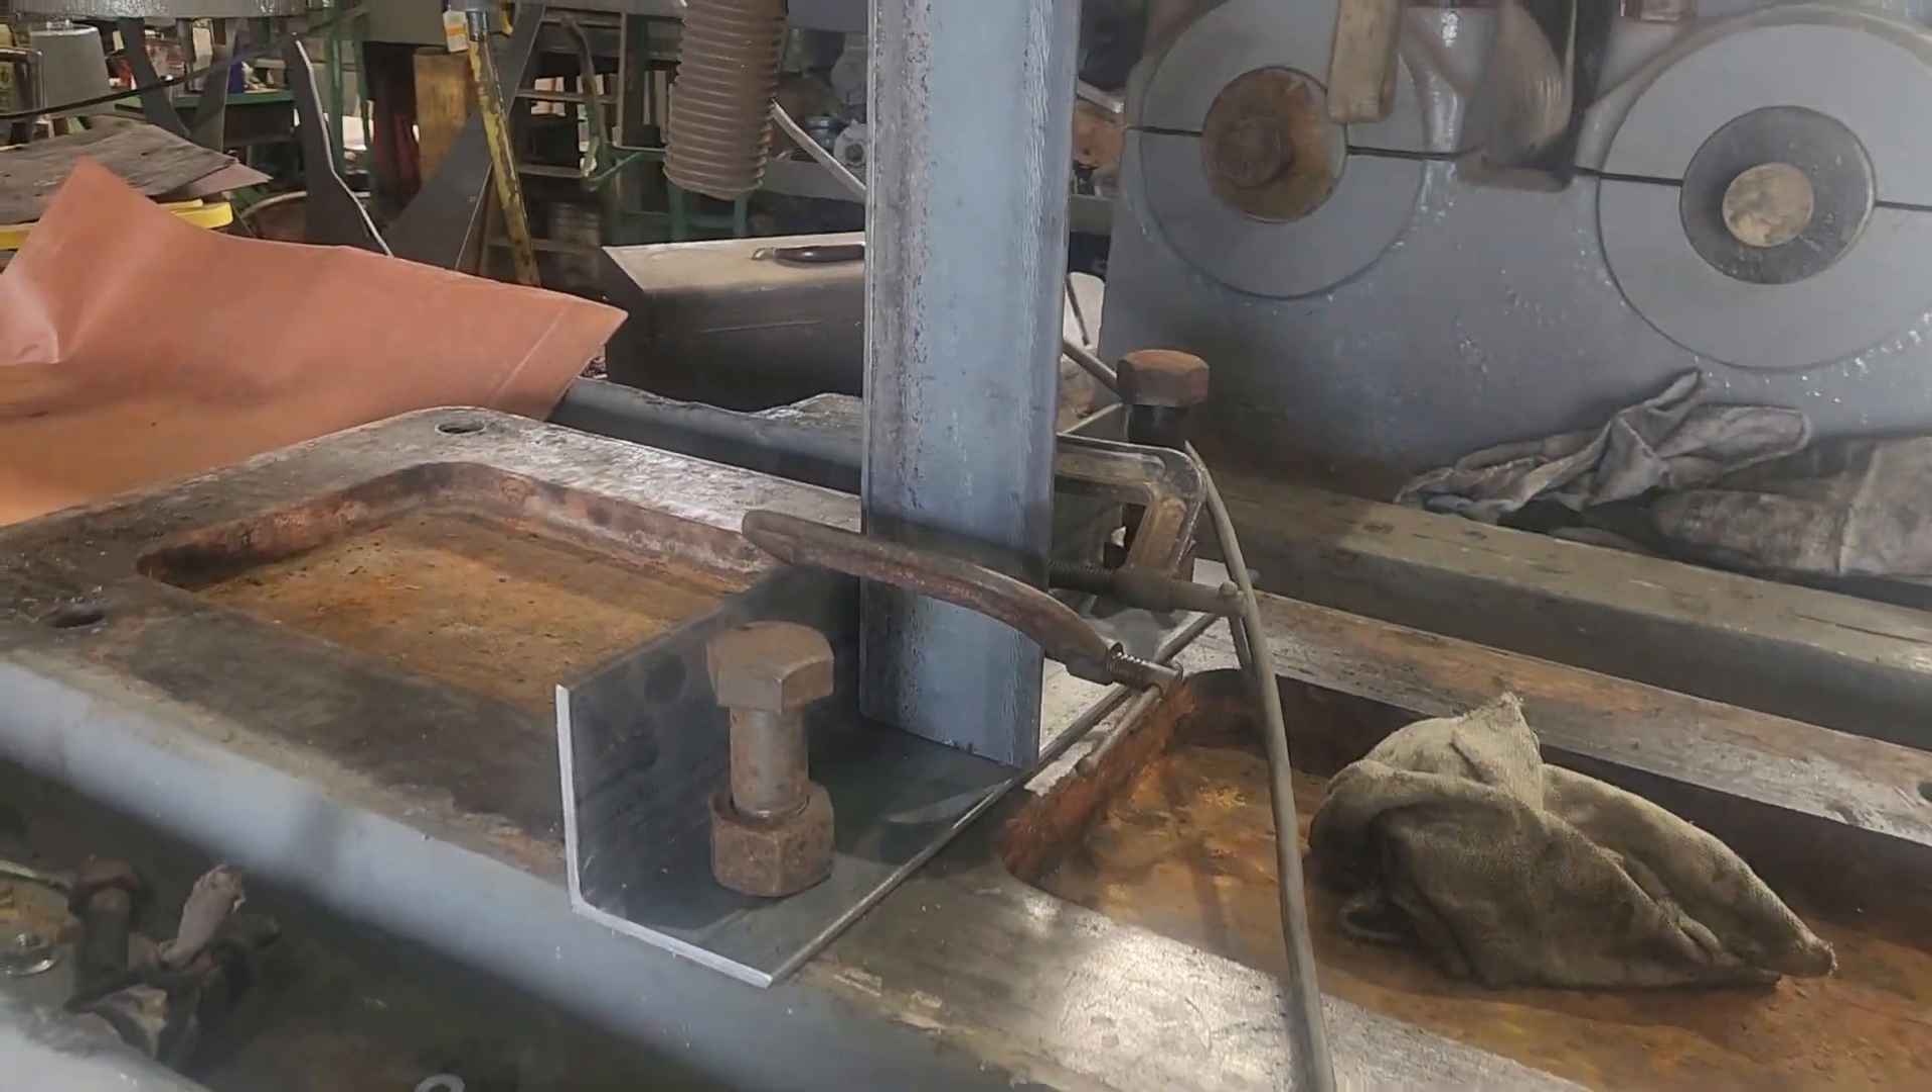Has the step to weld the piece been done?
No.